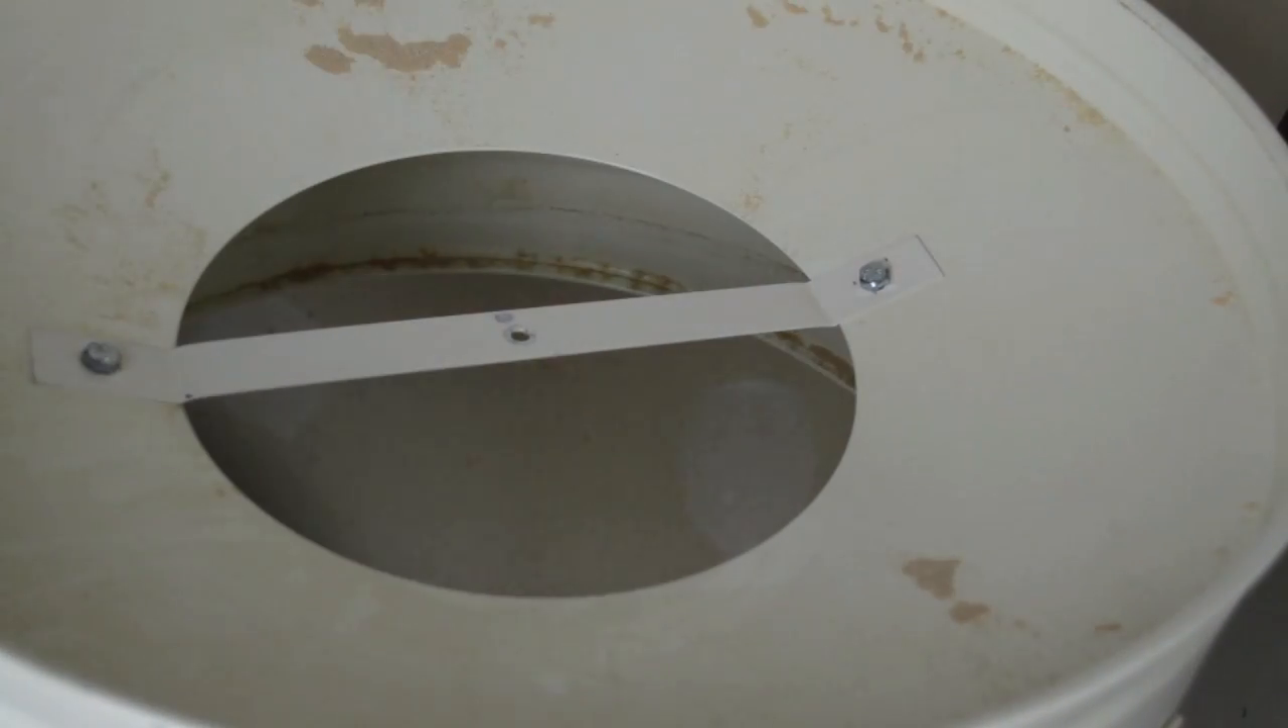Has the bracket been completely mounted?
Yes.